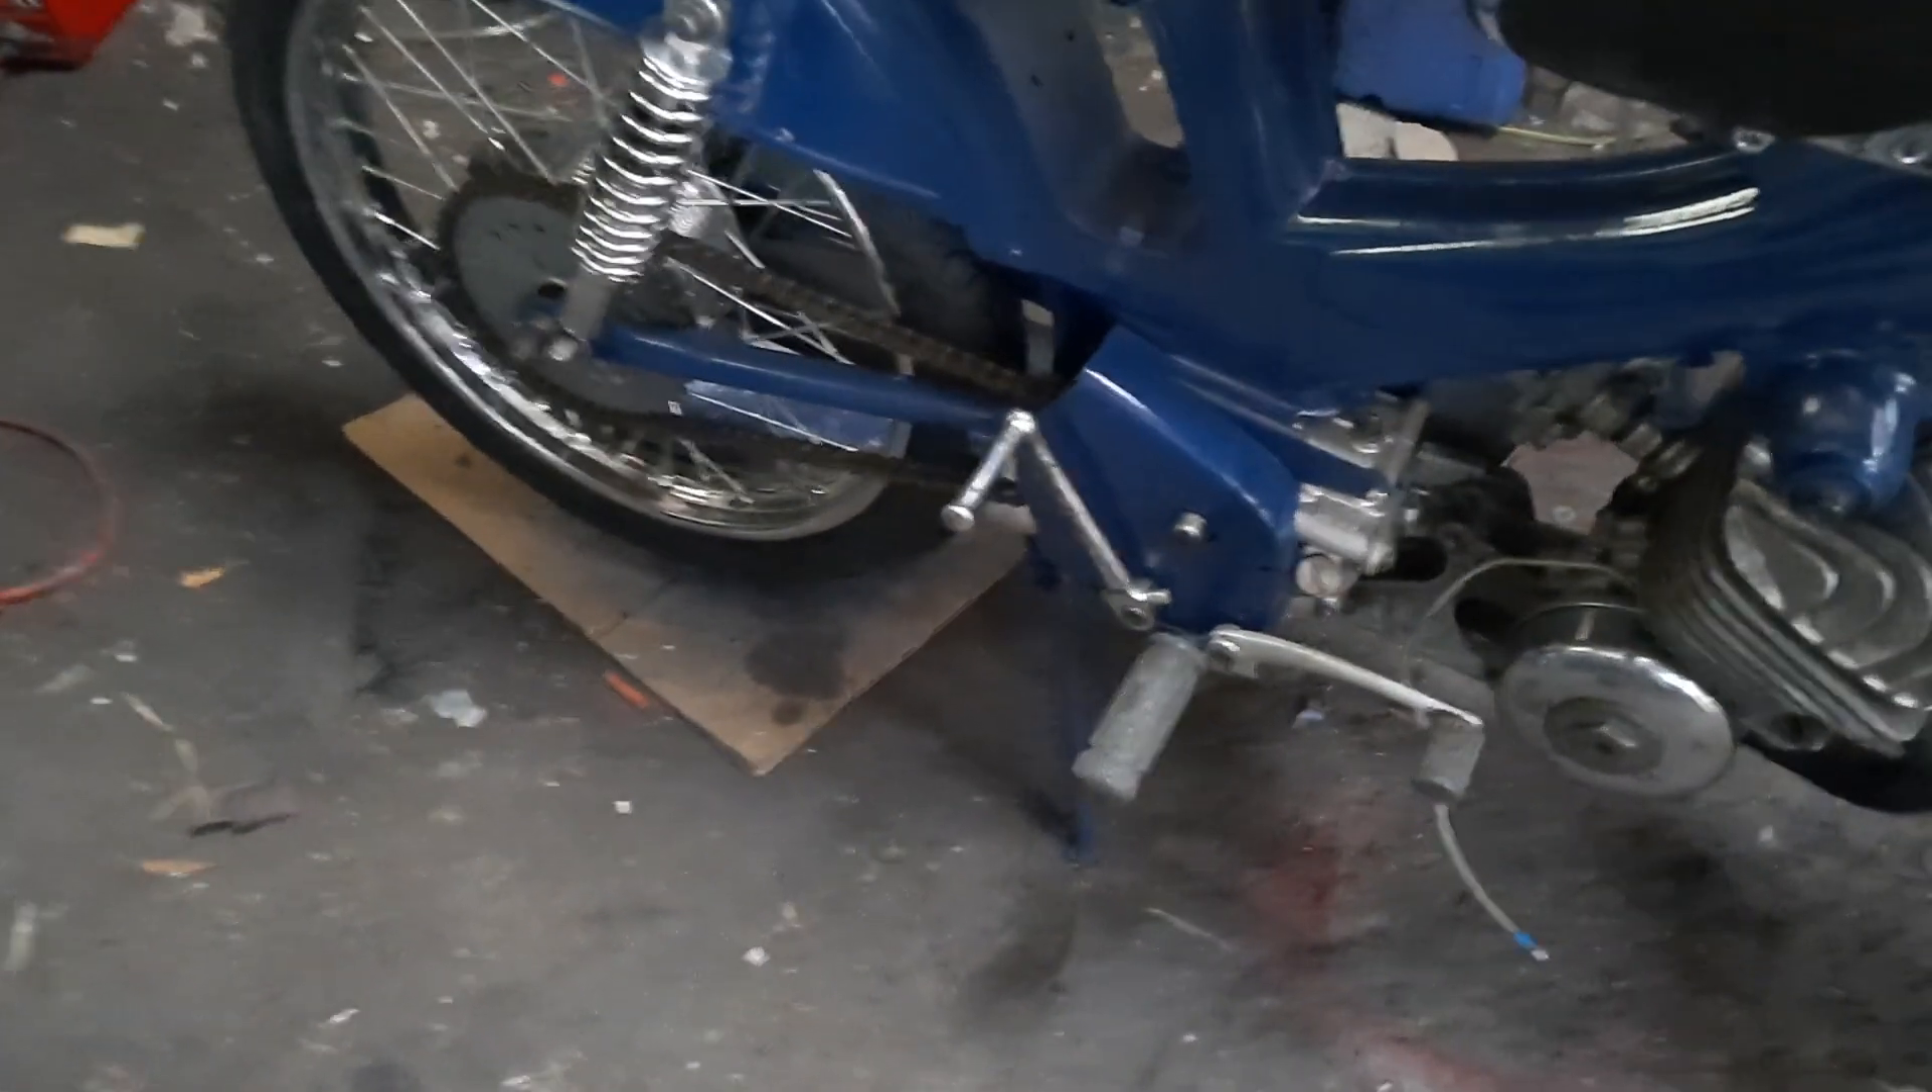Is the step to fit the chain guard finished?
No.